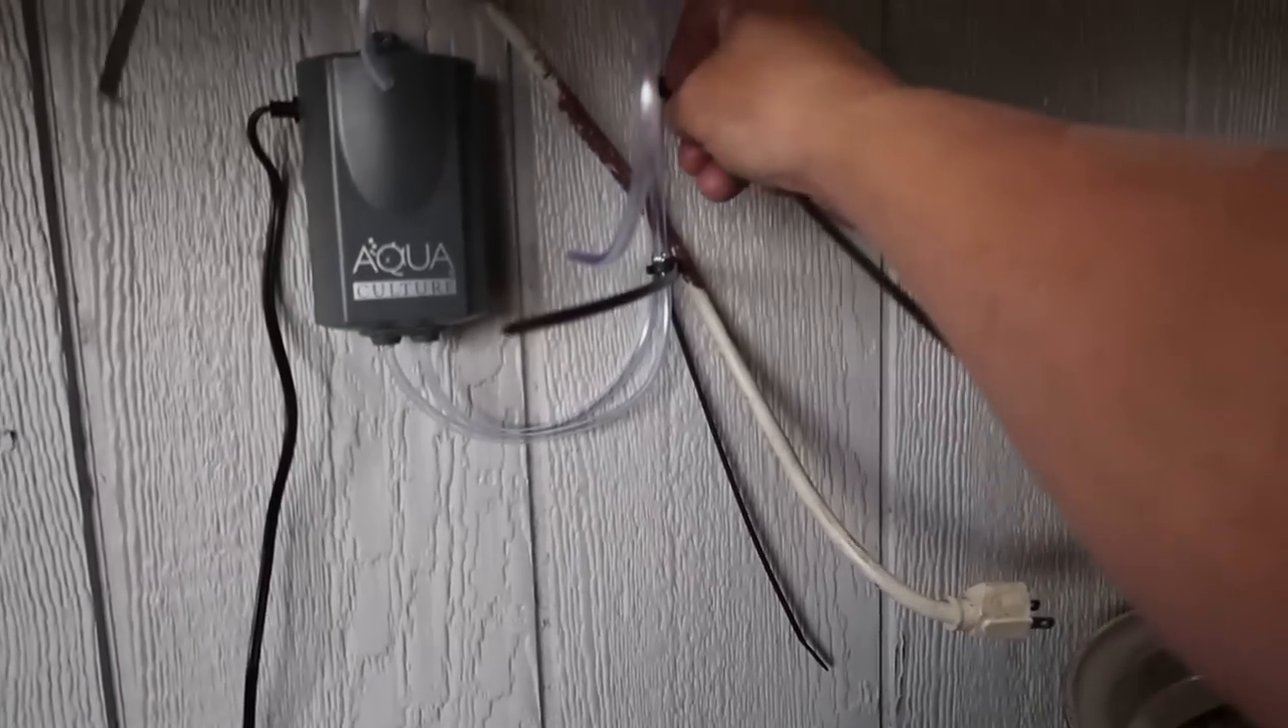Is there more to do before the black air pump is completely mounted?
No.